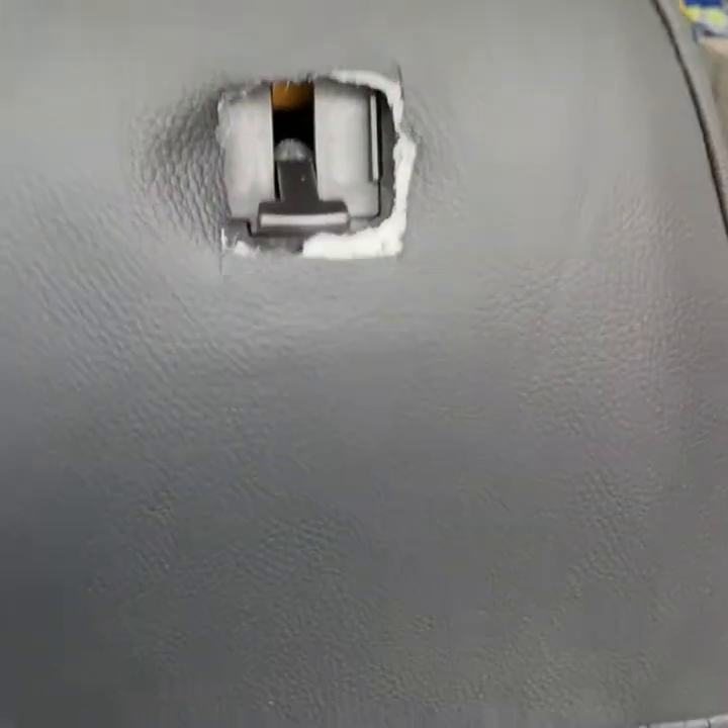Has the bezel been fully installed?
No.